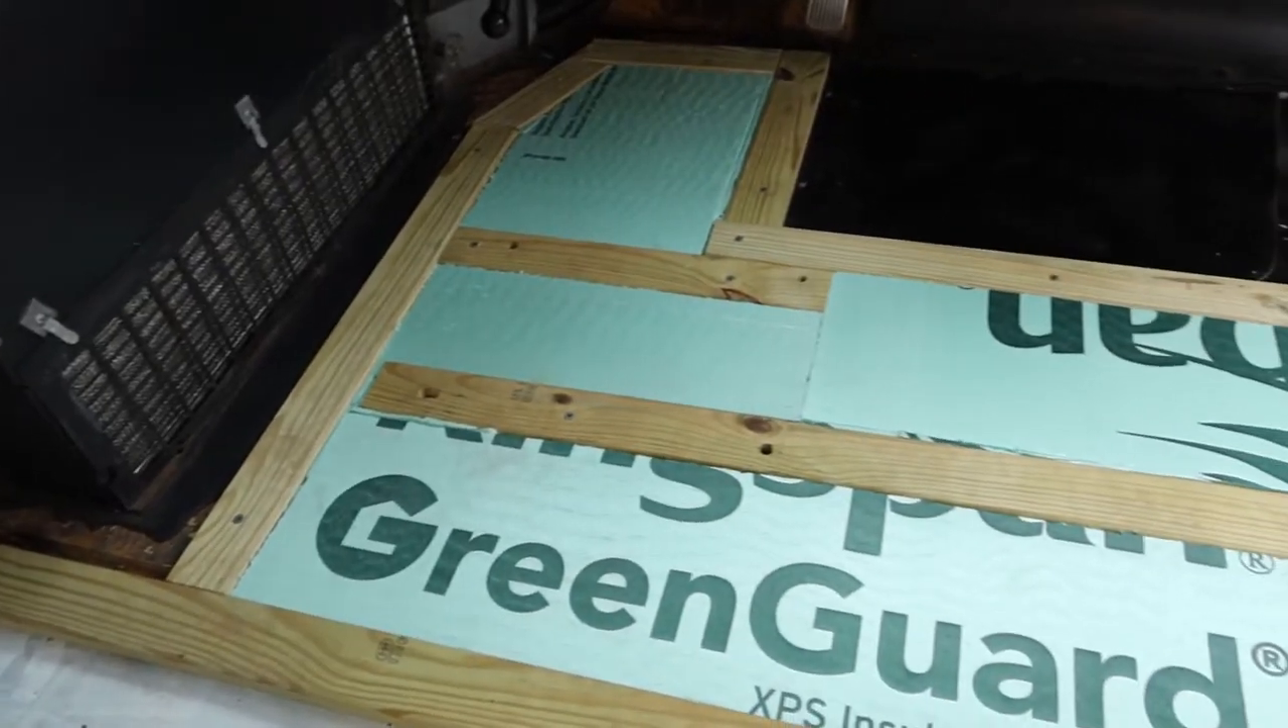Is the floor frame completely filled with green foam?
Yes.